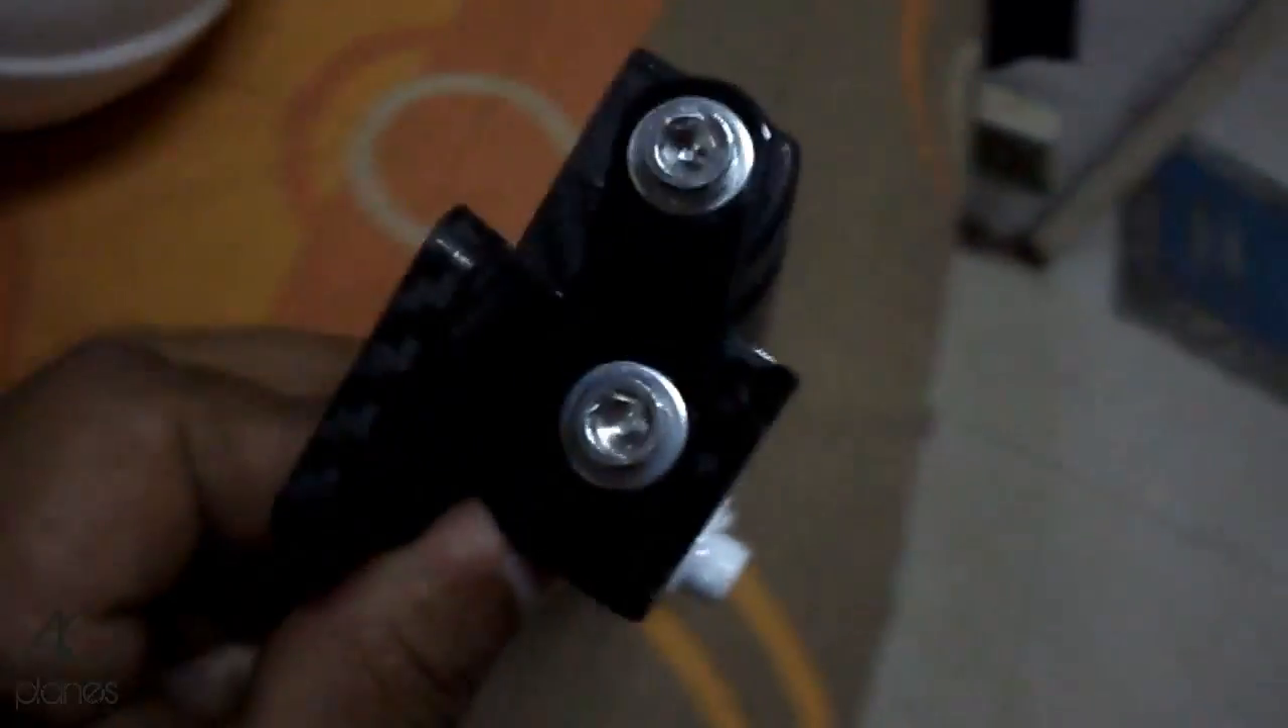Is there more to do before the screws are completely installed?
No.